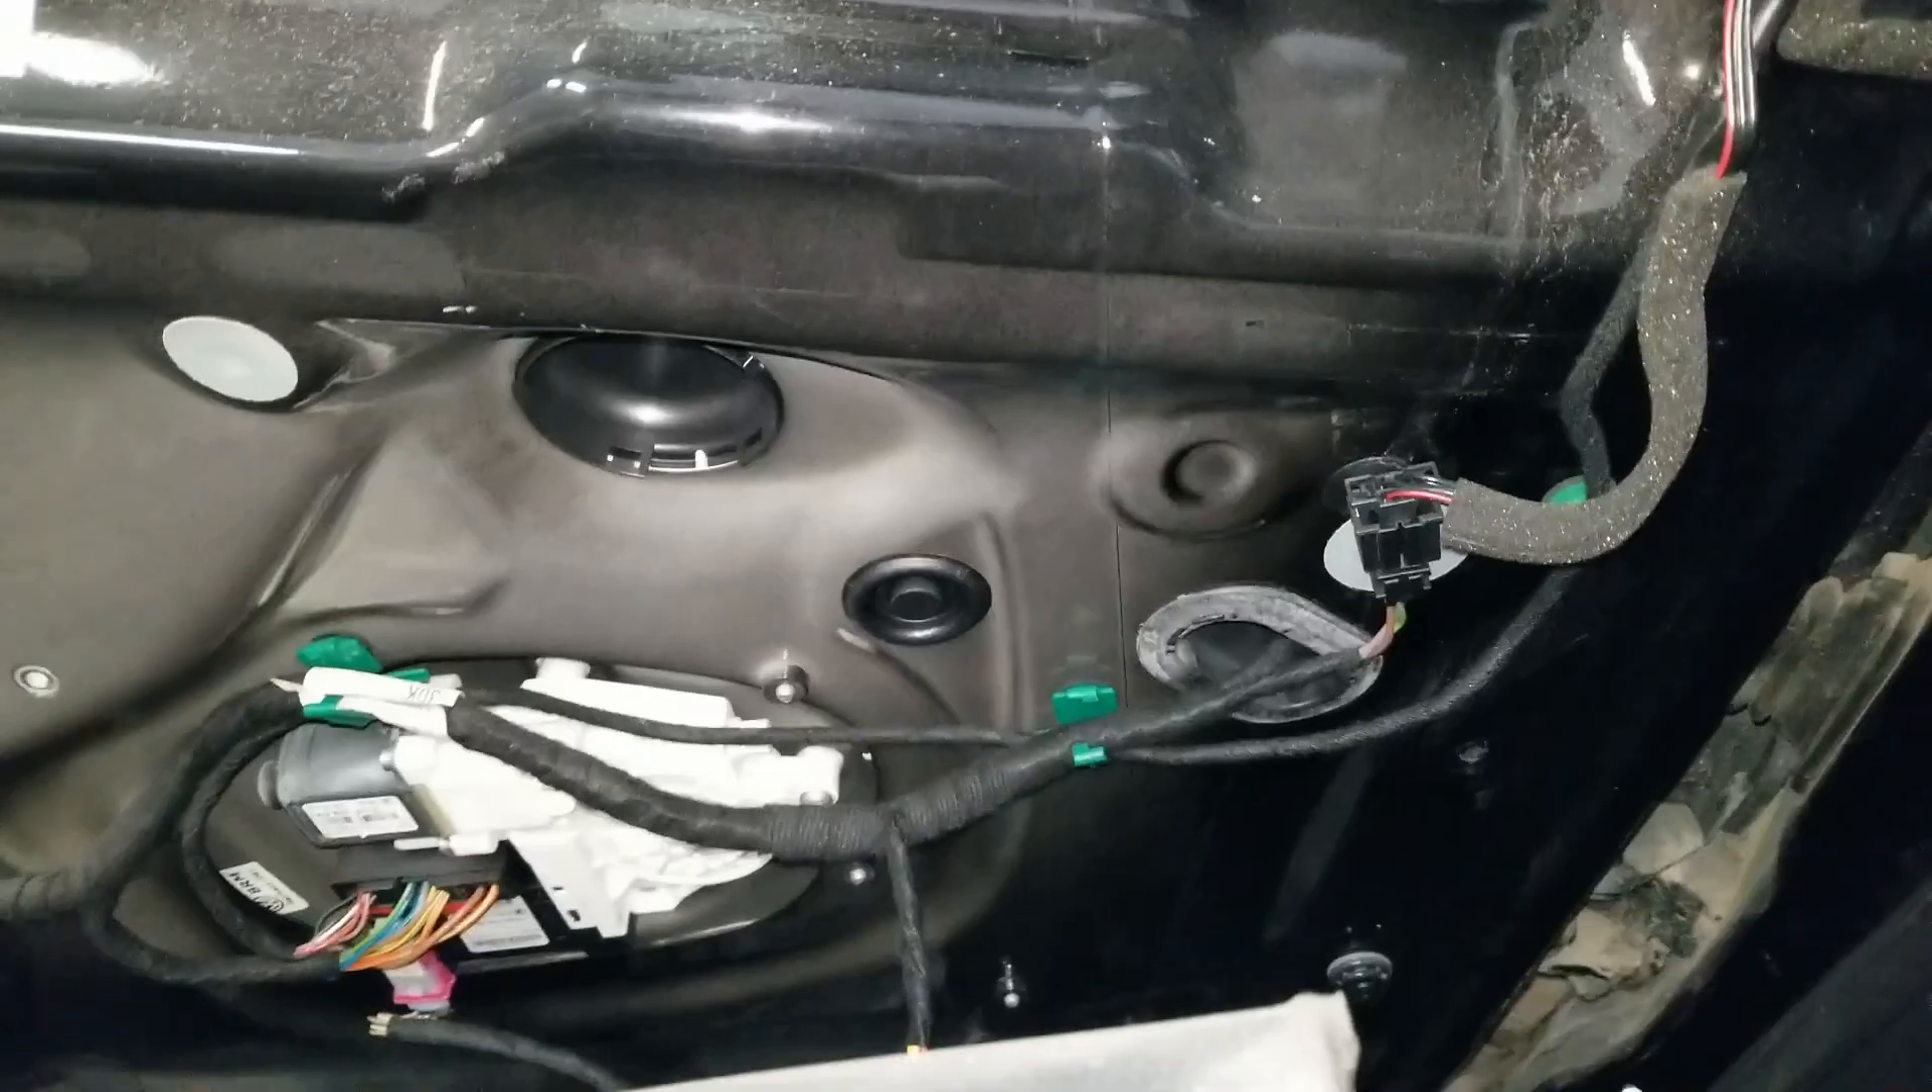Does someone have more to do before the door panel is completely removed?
No.